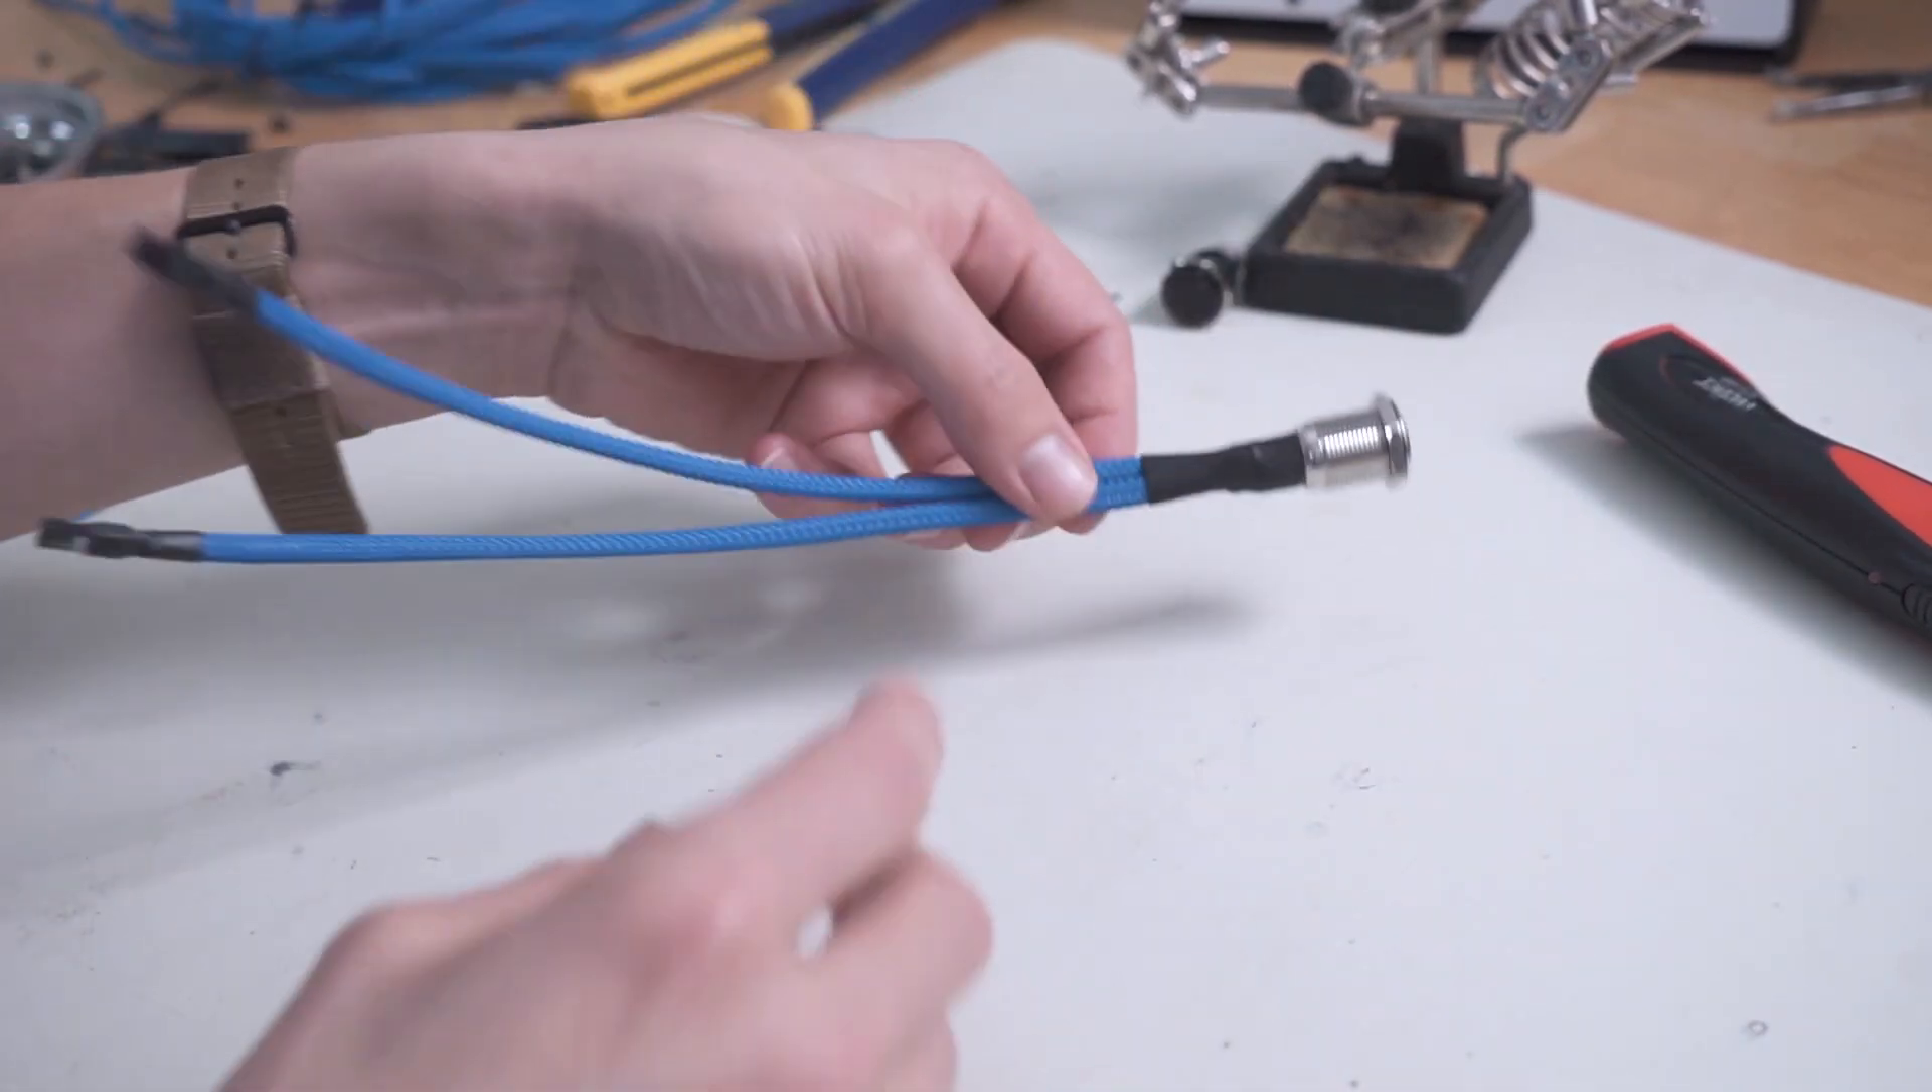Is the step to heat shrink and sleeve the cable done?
Yes.